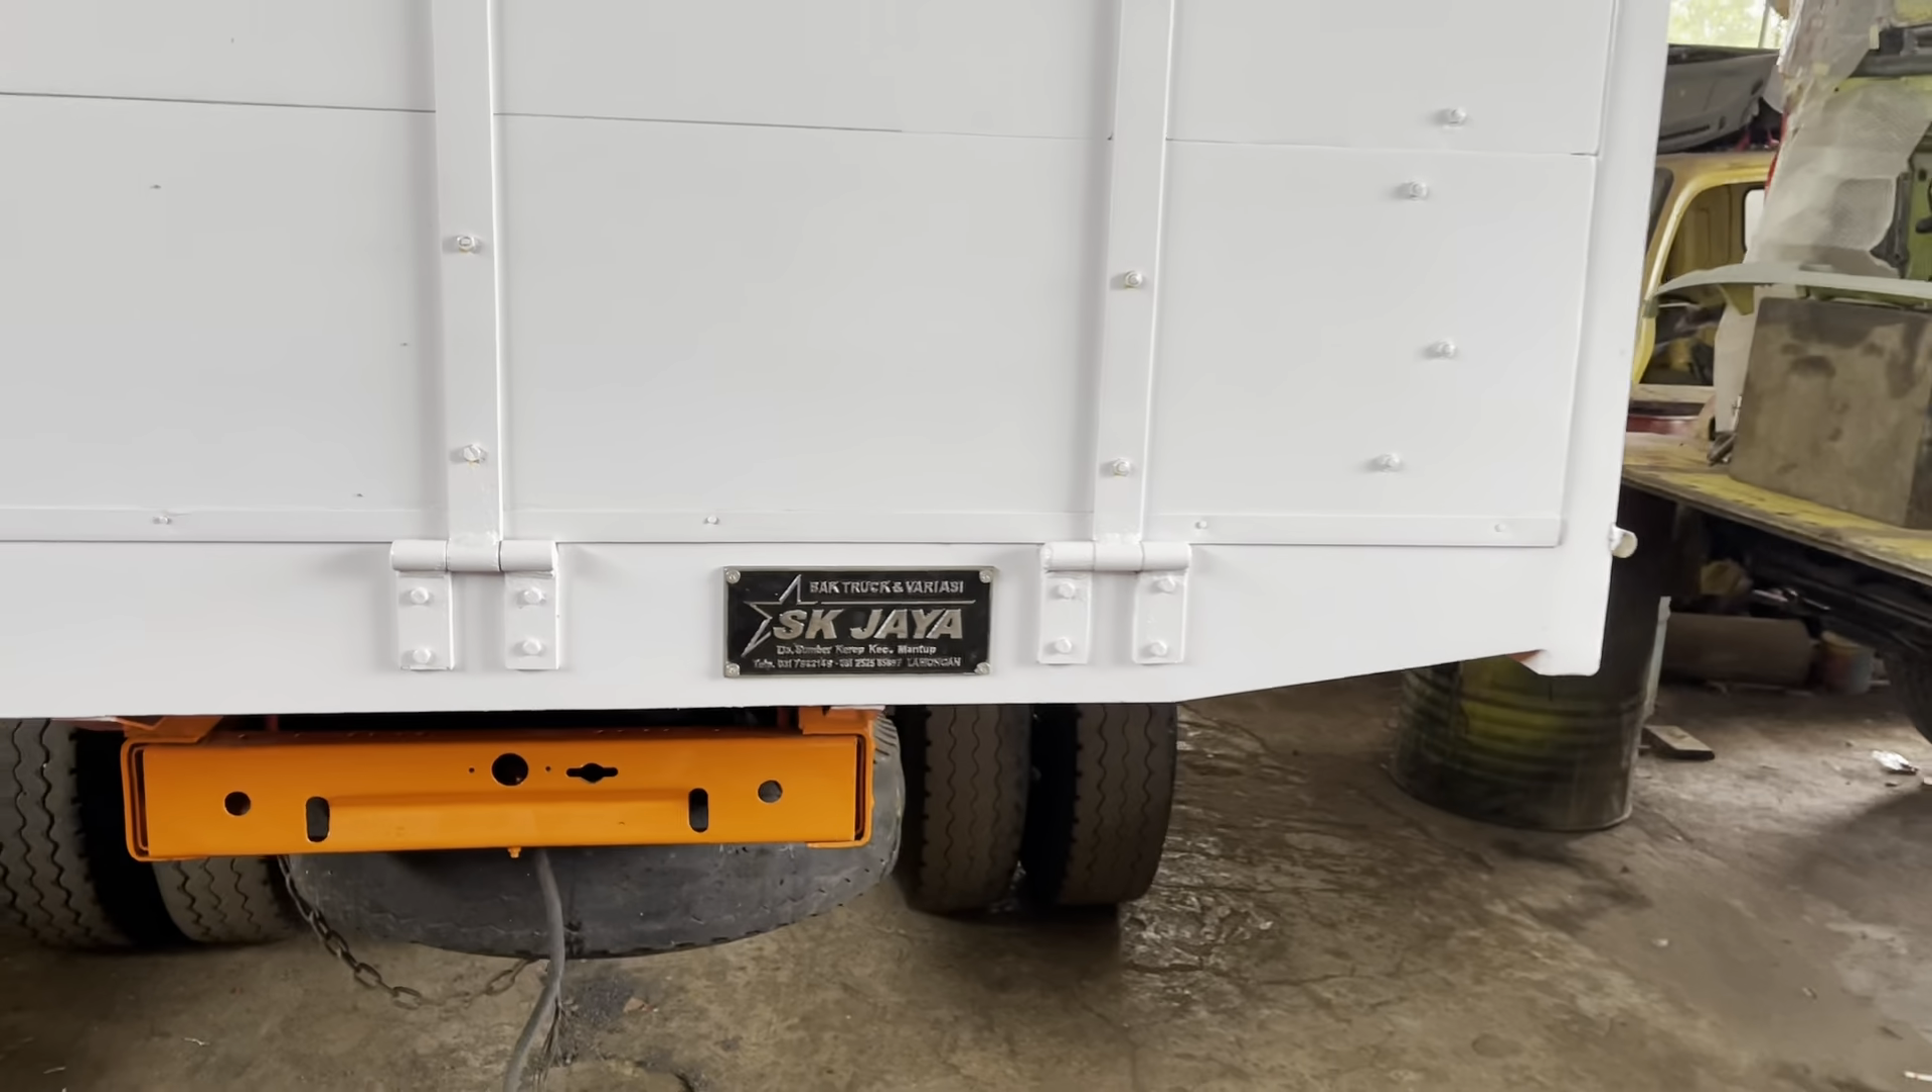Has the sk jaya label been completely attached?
Yes.